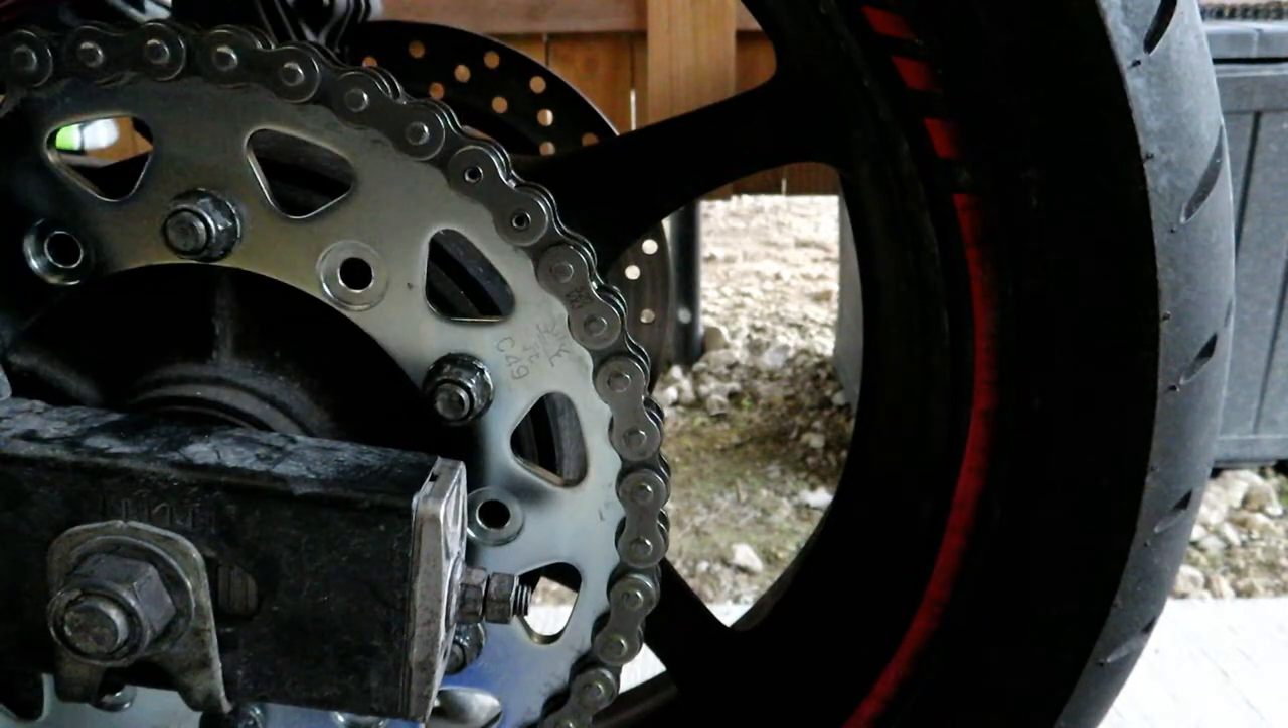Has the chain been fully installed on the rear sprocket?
Yes.